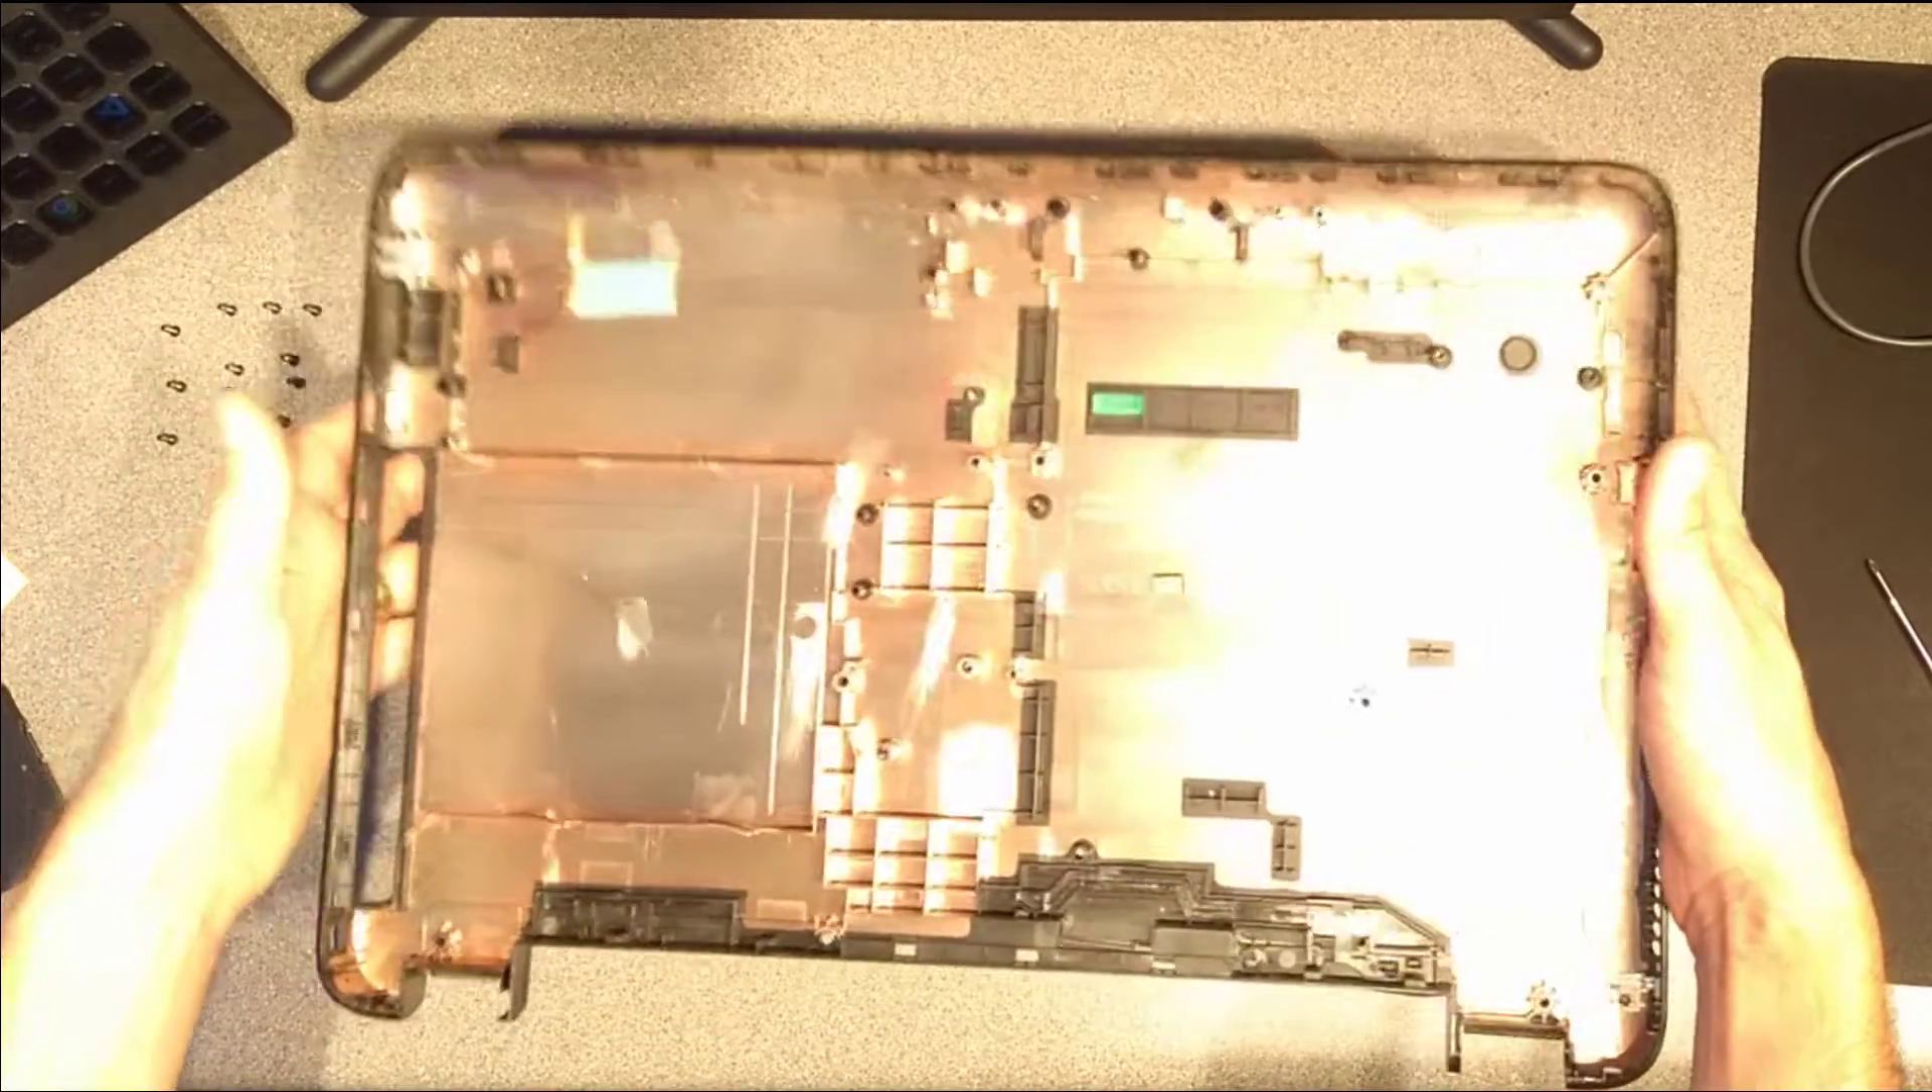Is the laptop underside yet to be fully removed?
No.